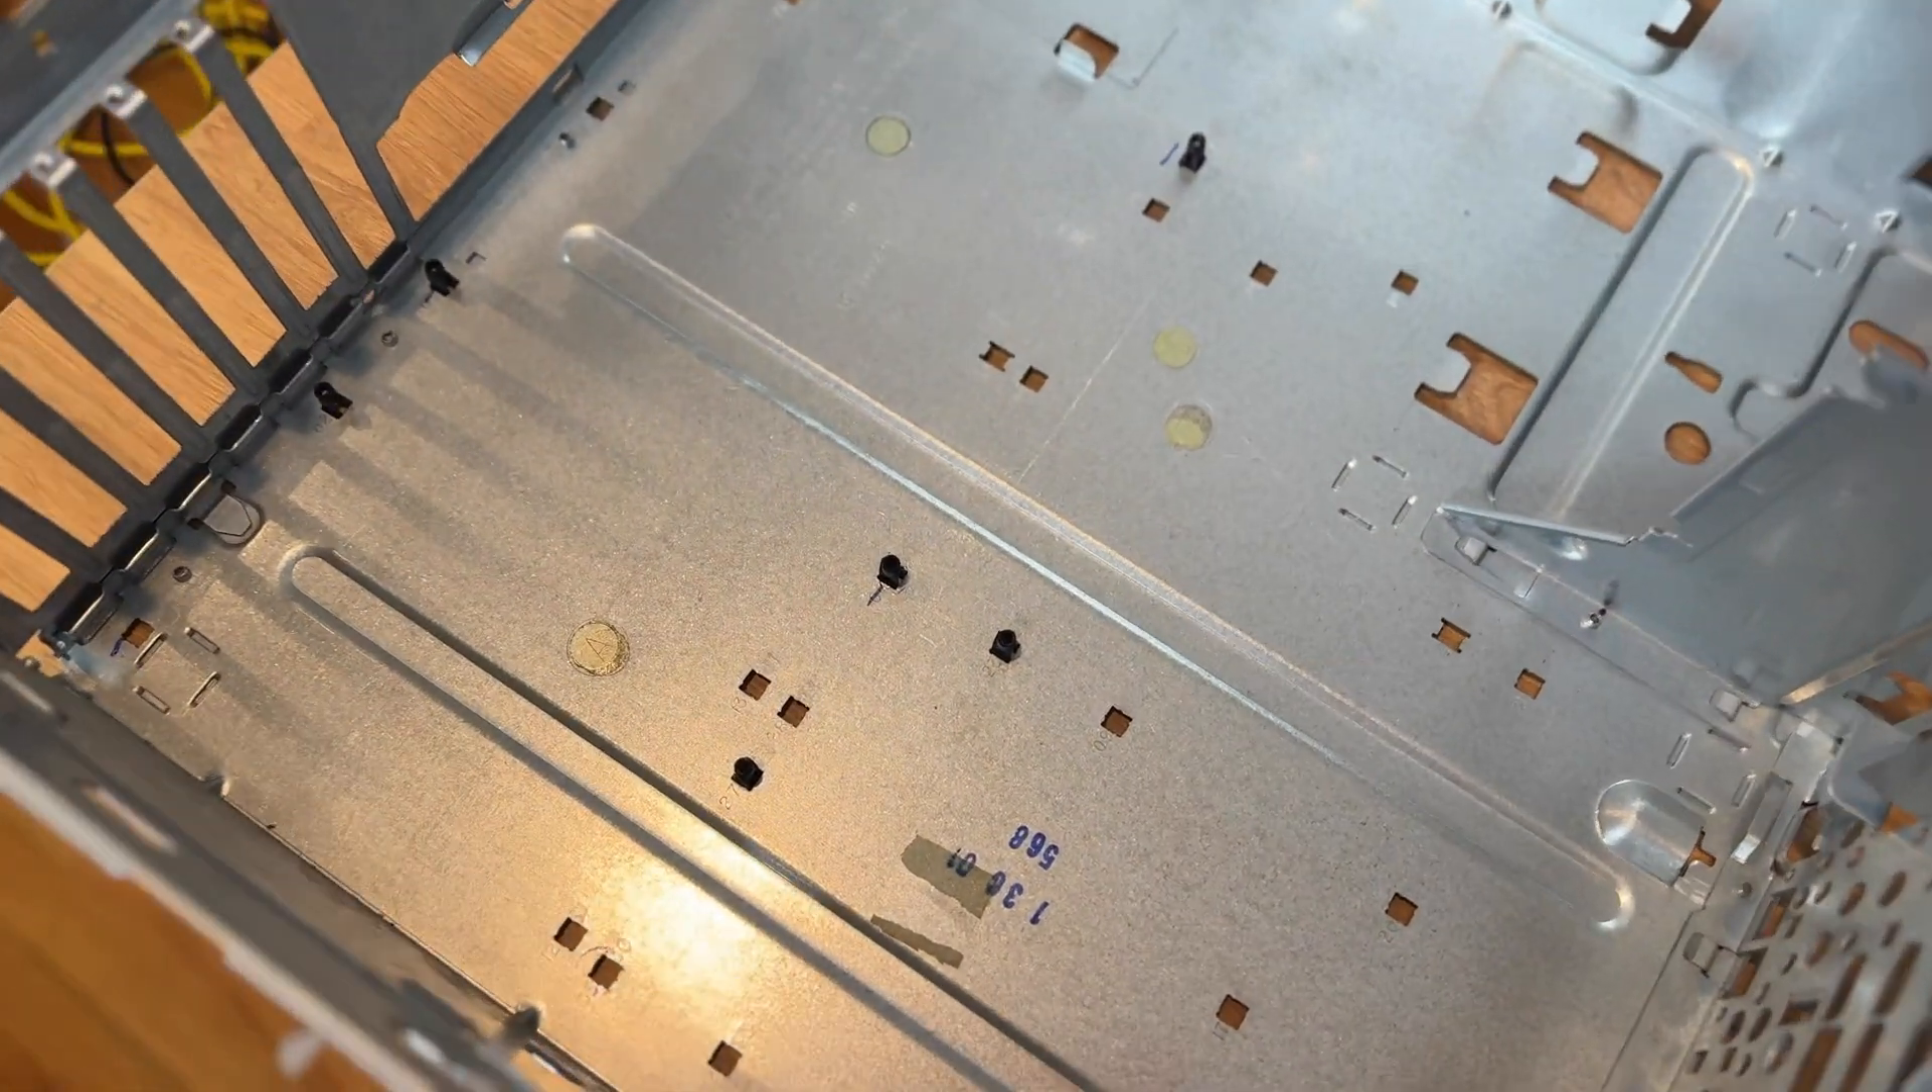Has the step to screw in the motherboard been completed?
No.